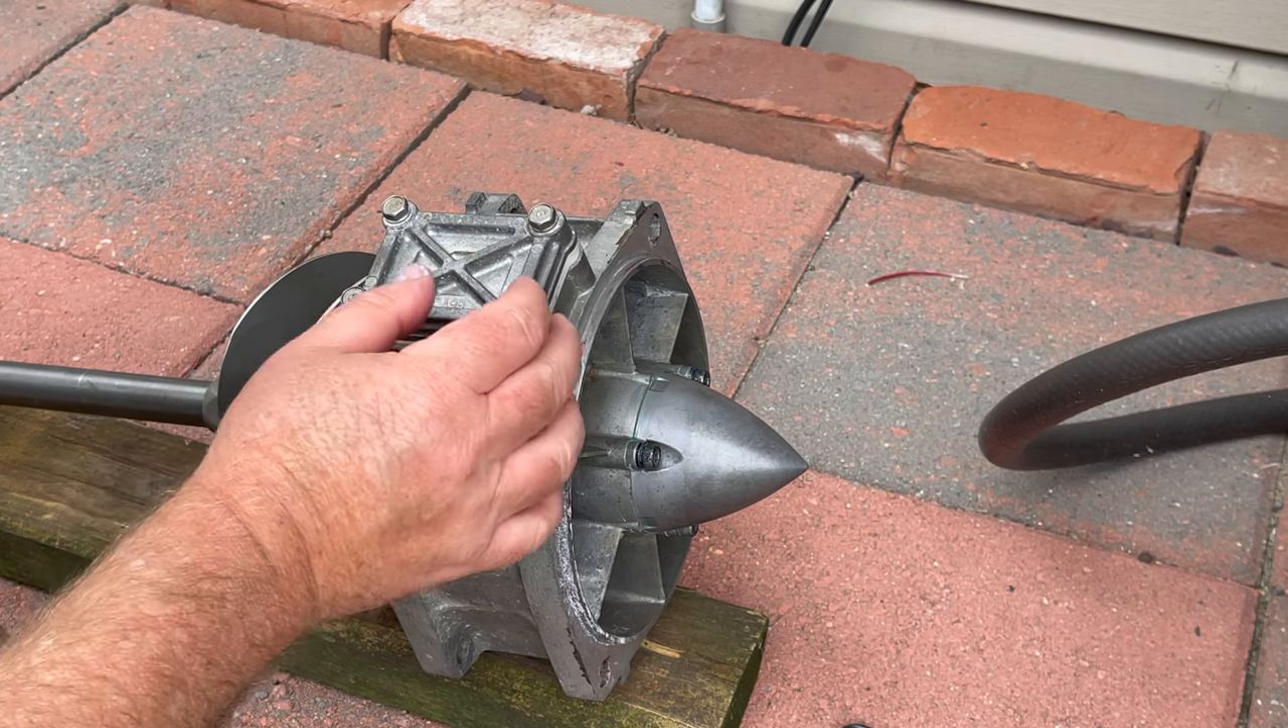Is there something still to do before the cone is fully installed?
No.